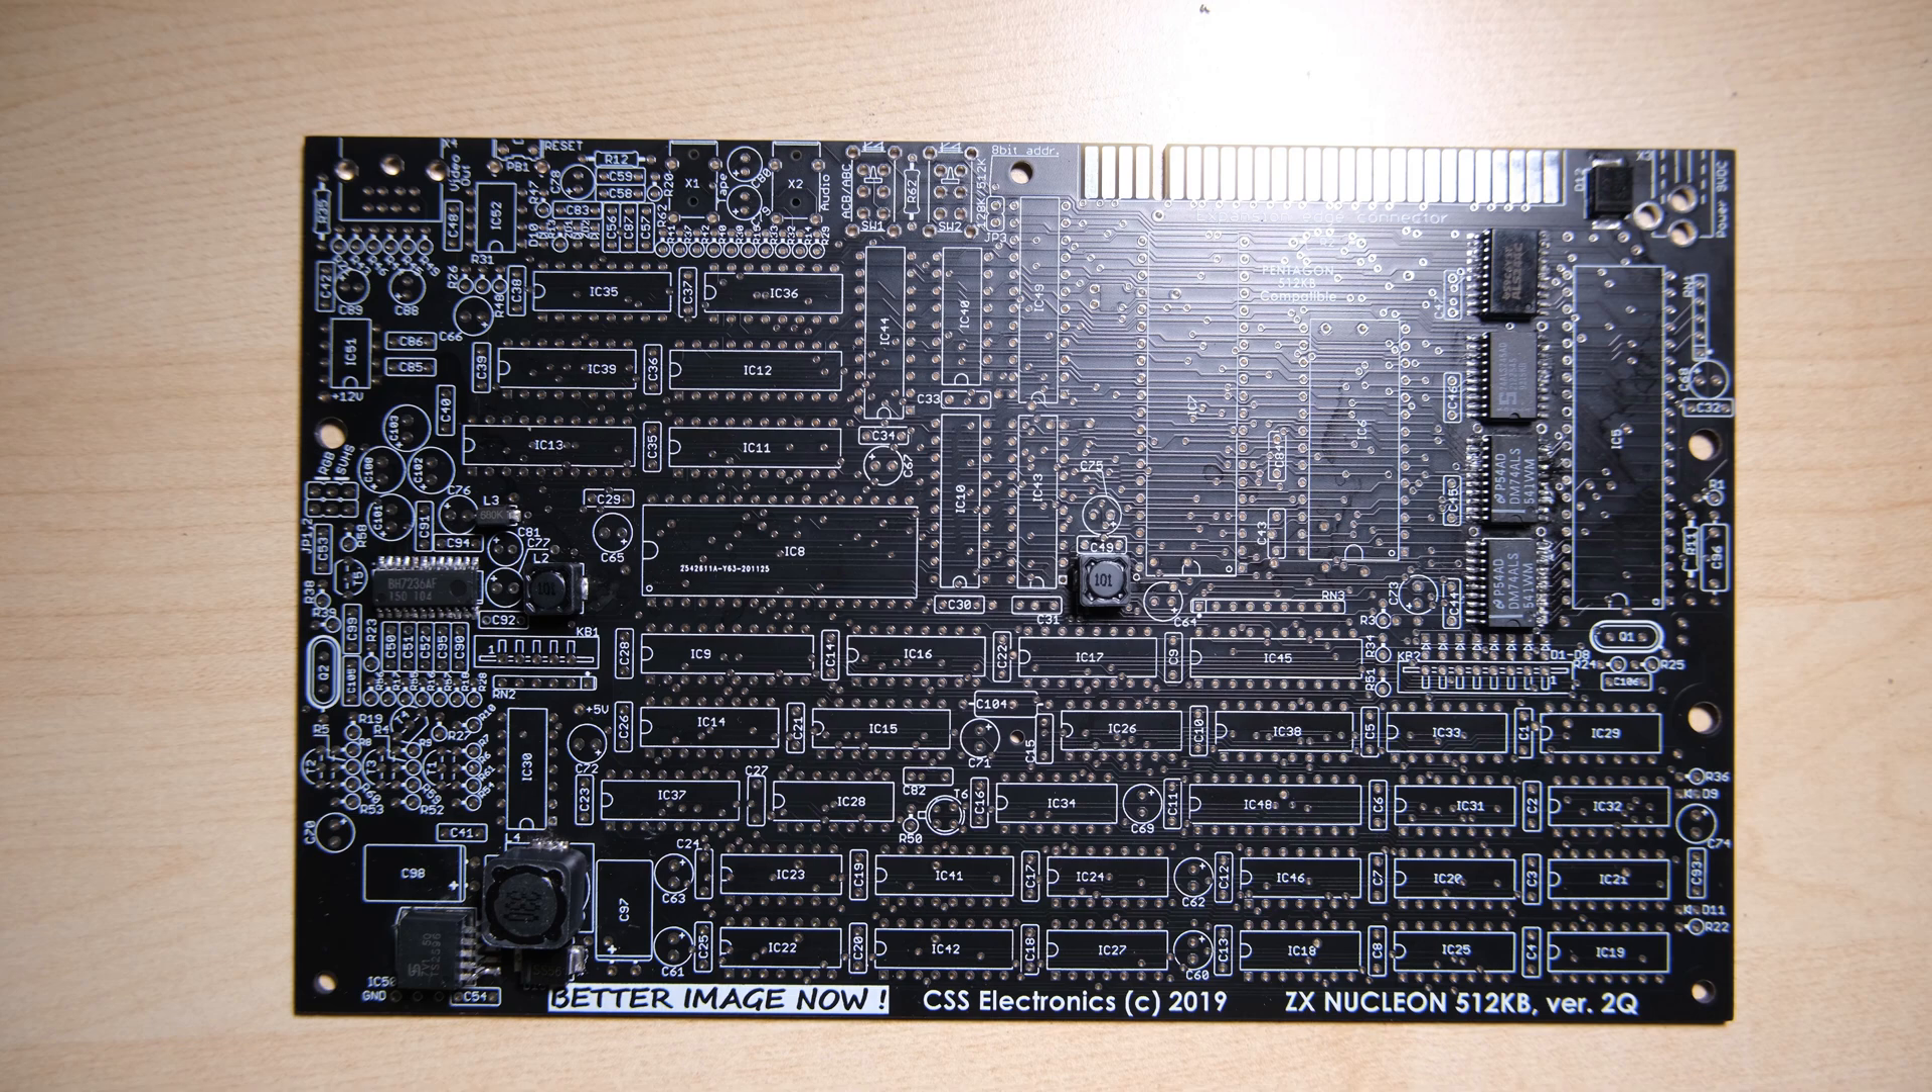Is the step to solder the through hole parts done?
No.